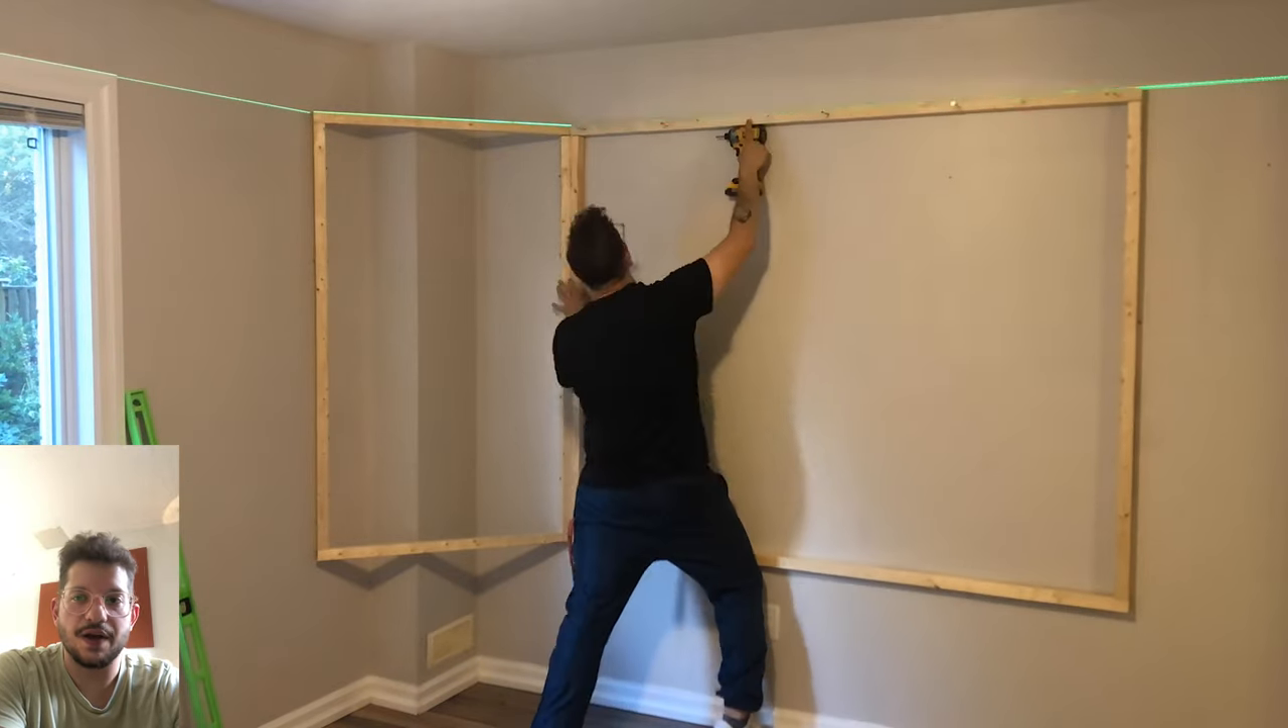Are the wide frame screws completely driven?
No.